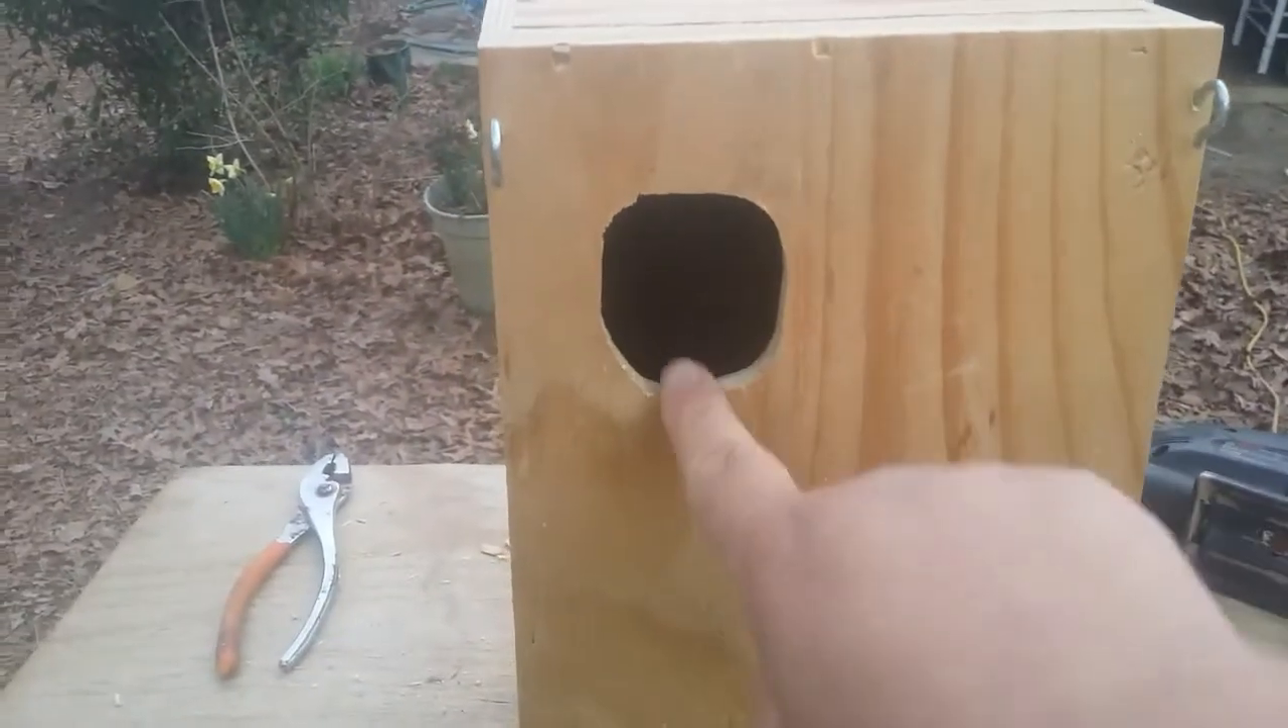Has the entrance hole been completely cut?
Yes.